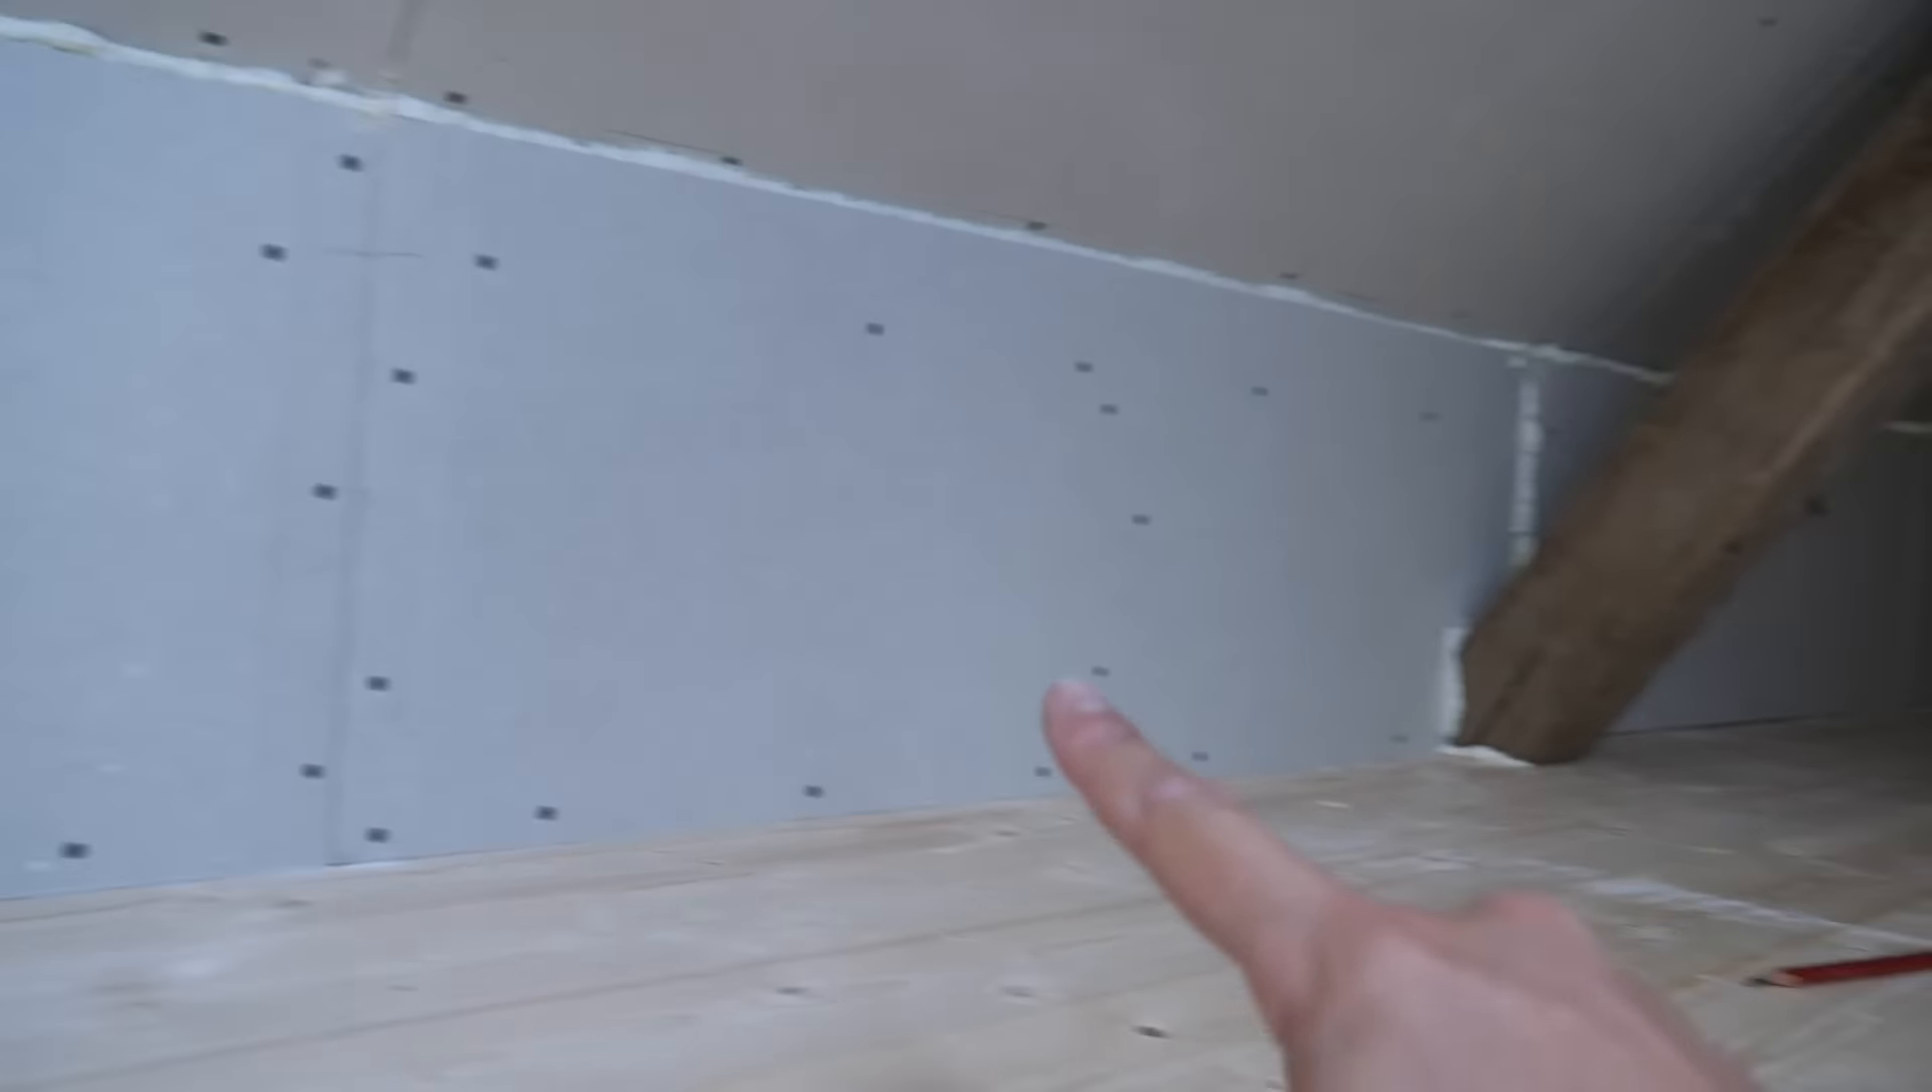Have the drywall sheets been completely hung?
Yes.